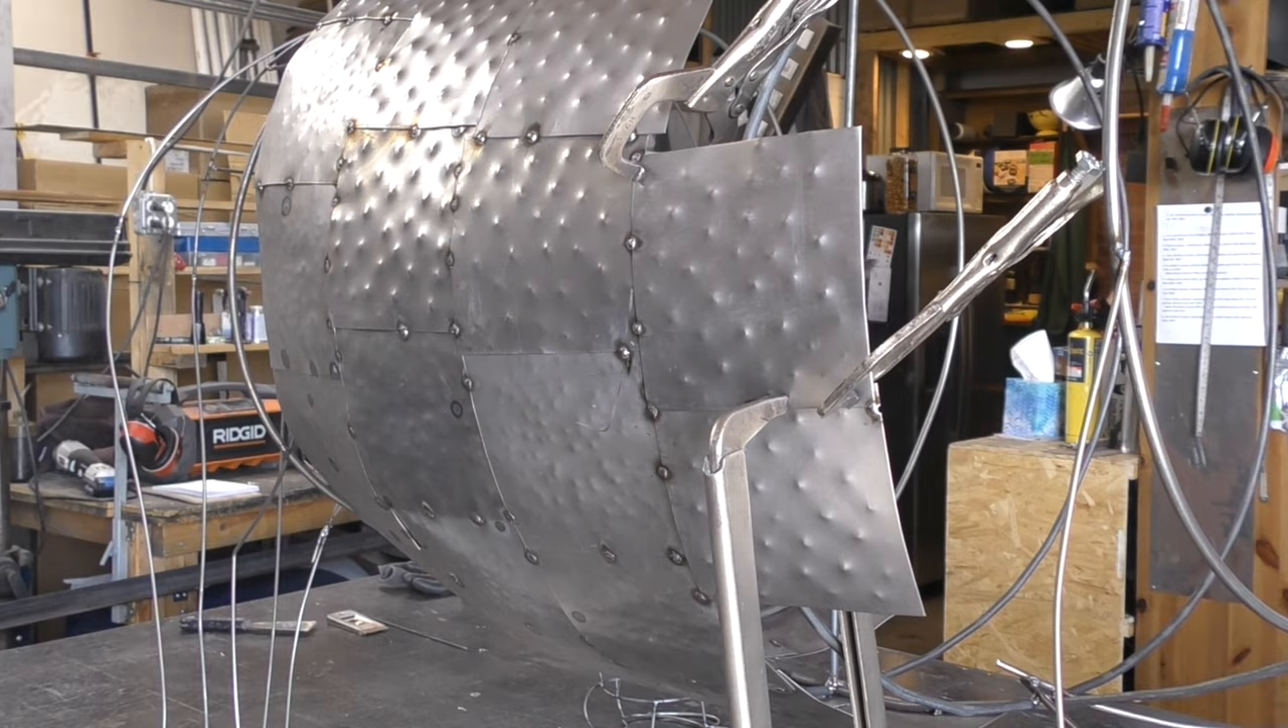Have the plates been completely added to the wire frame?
No.